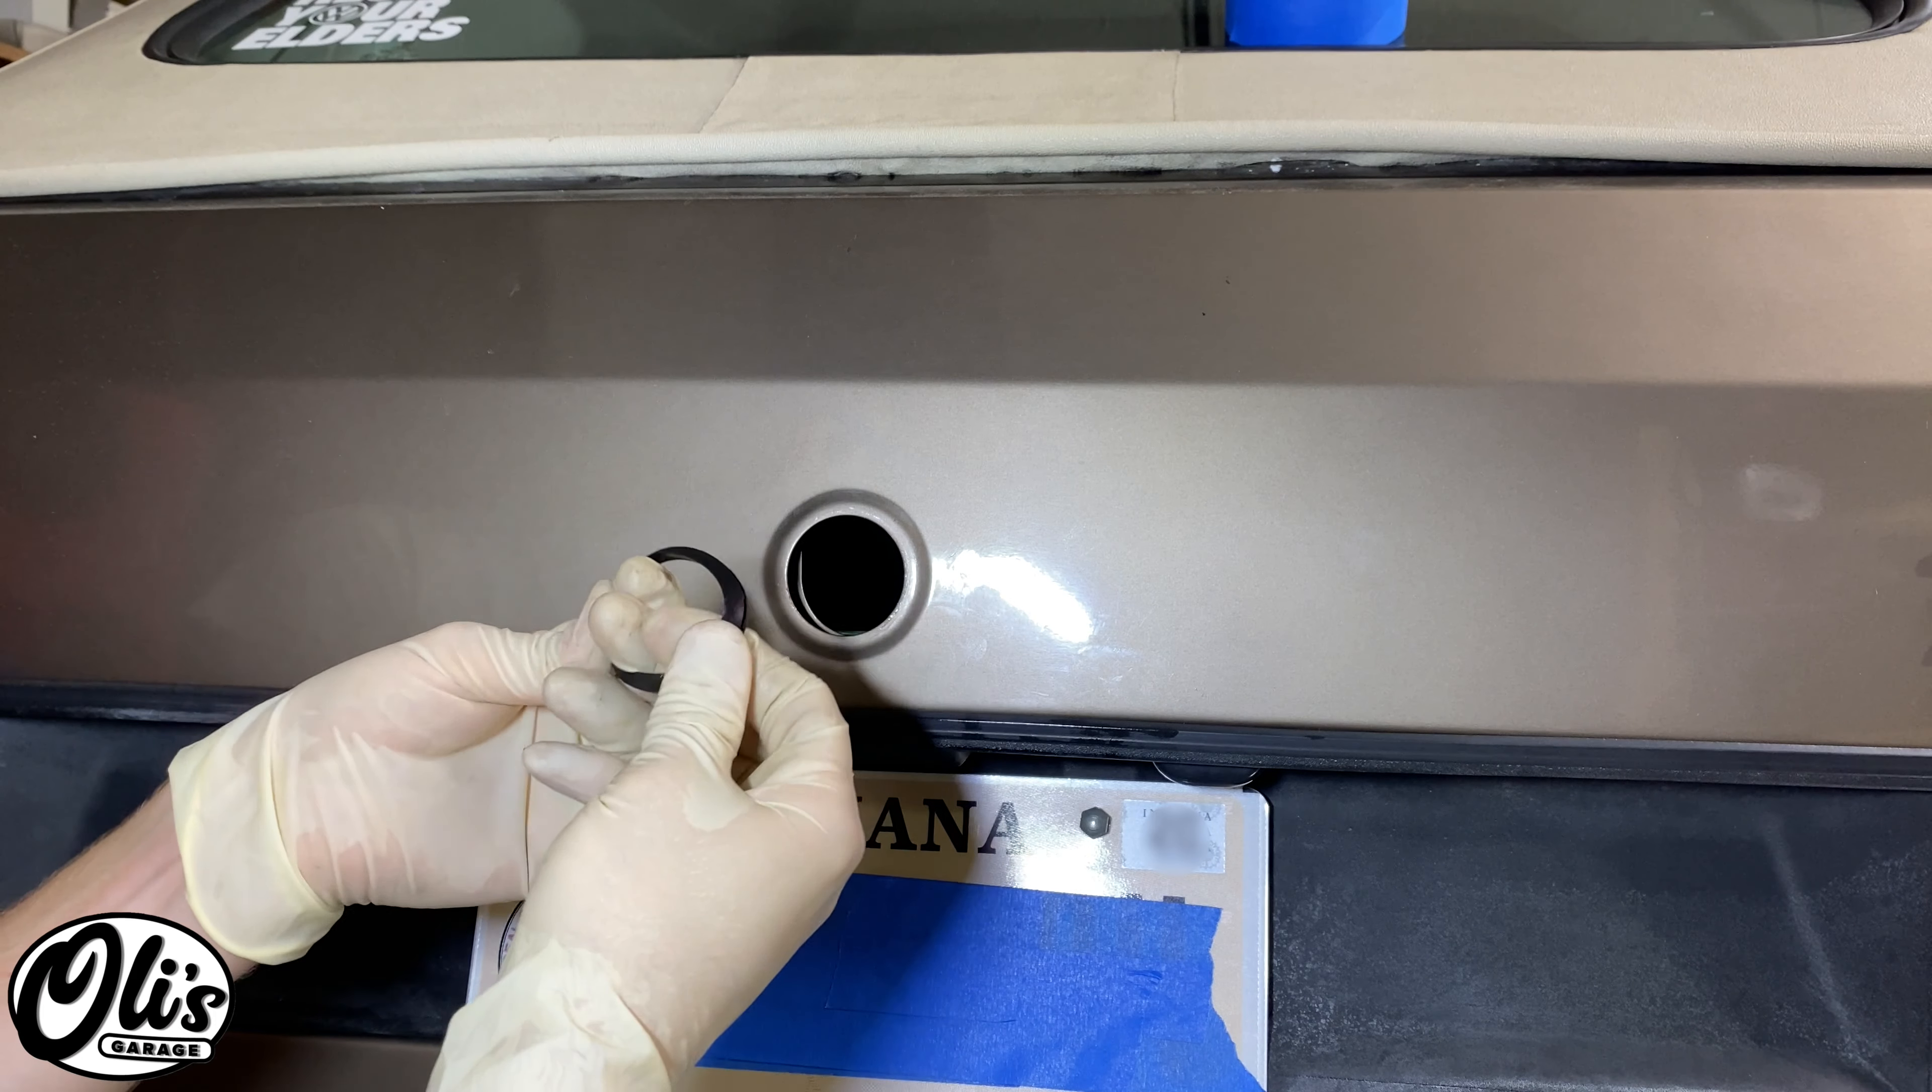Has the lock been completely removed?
Yes.